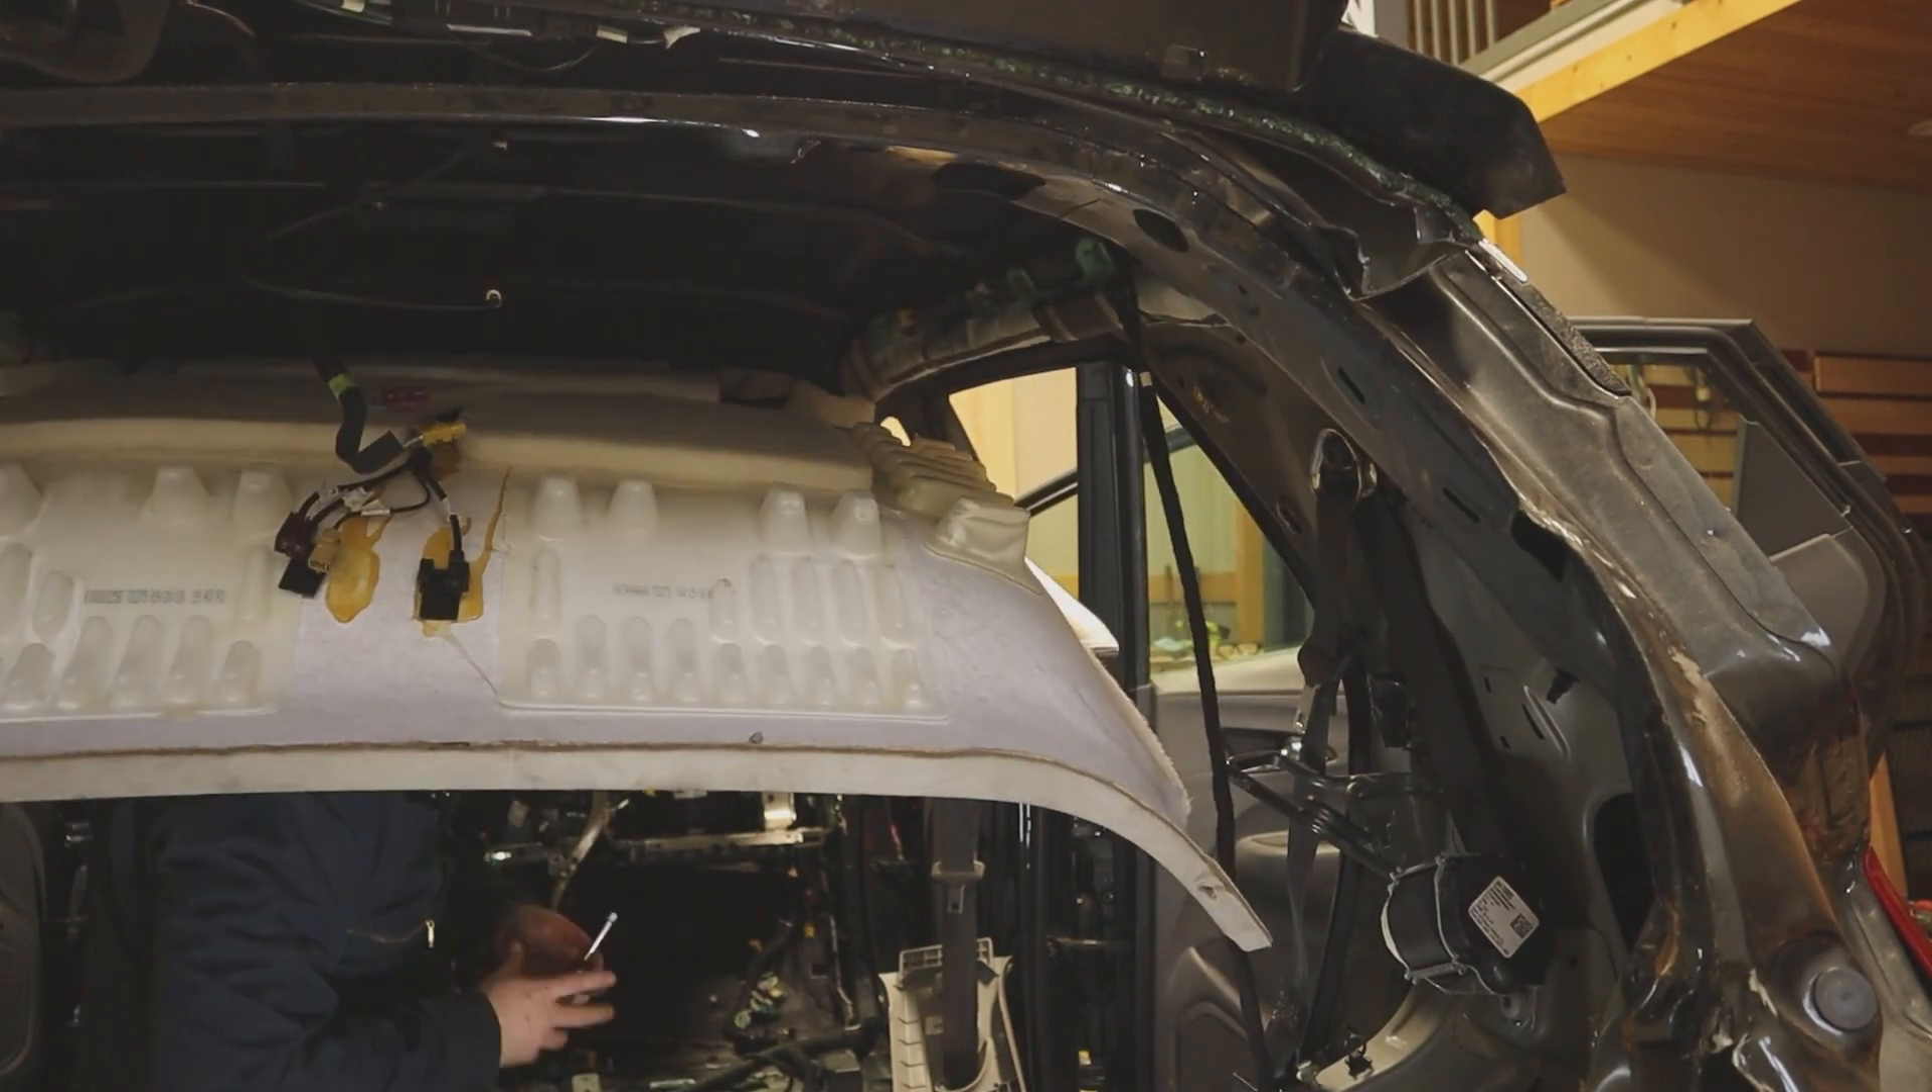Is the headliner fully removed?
No.